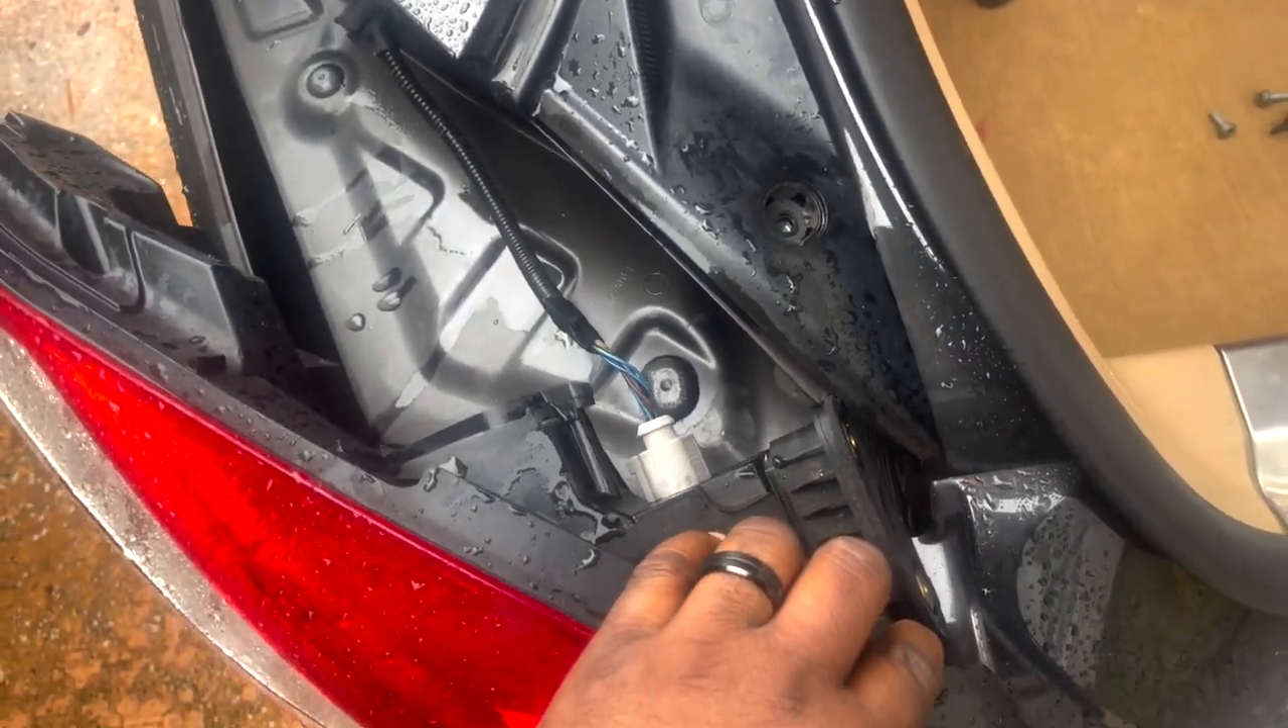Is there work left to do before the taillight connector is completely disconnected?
Yes.